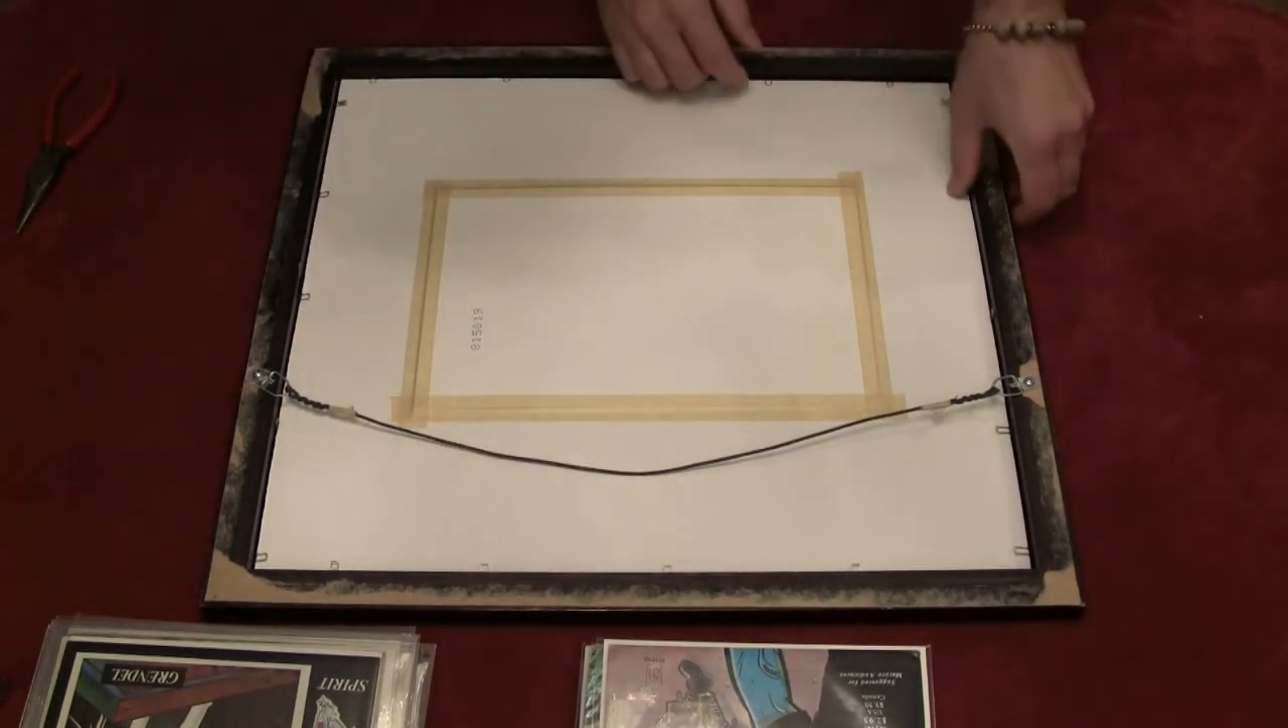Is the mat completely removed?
No.